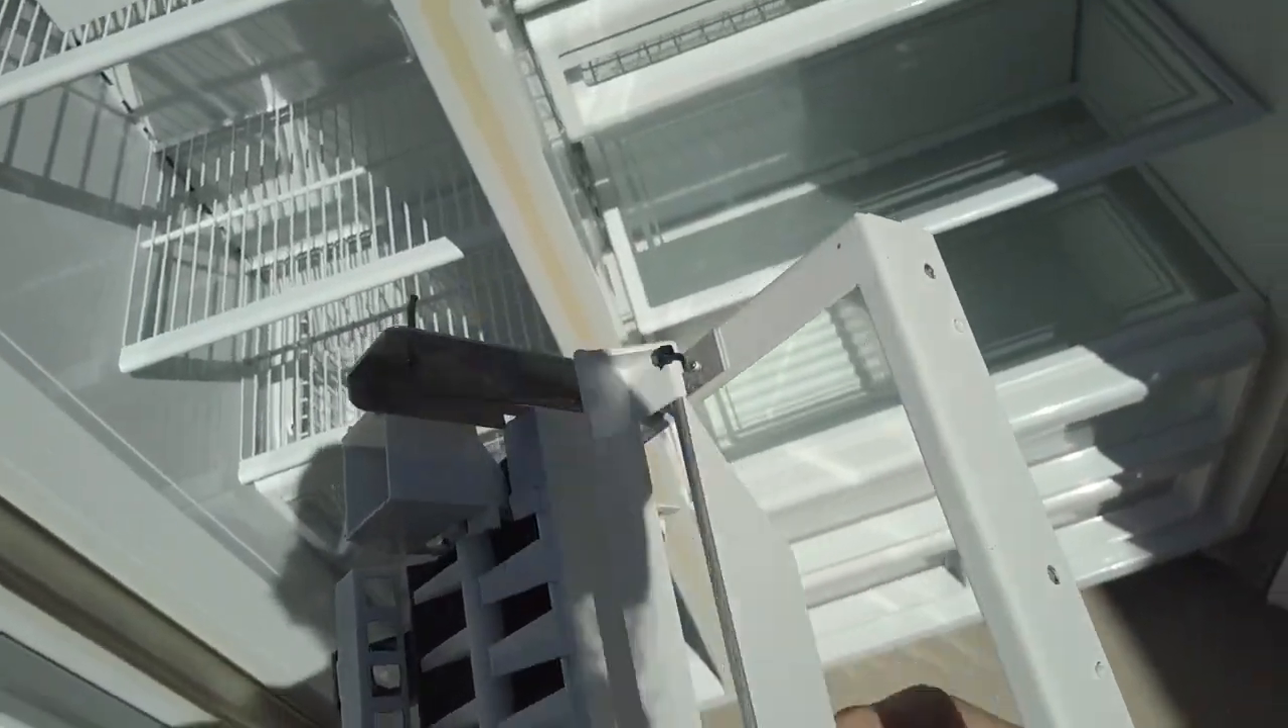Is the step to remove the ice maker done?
Yes.